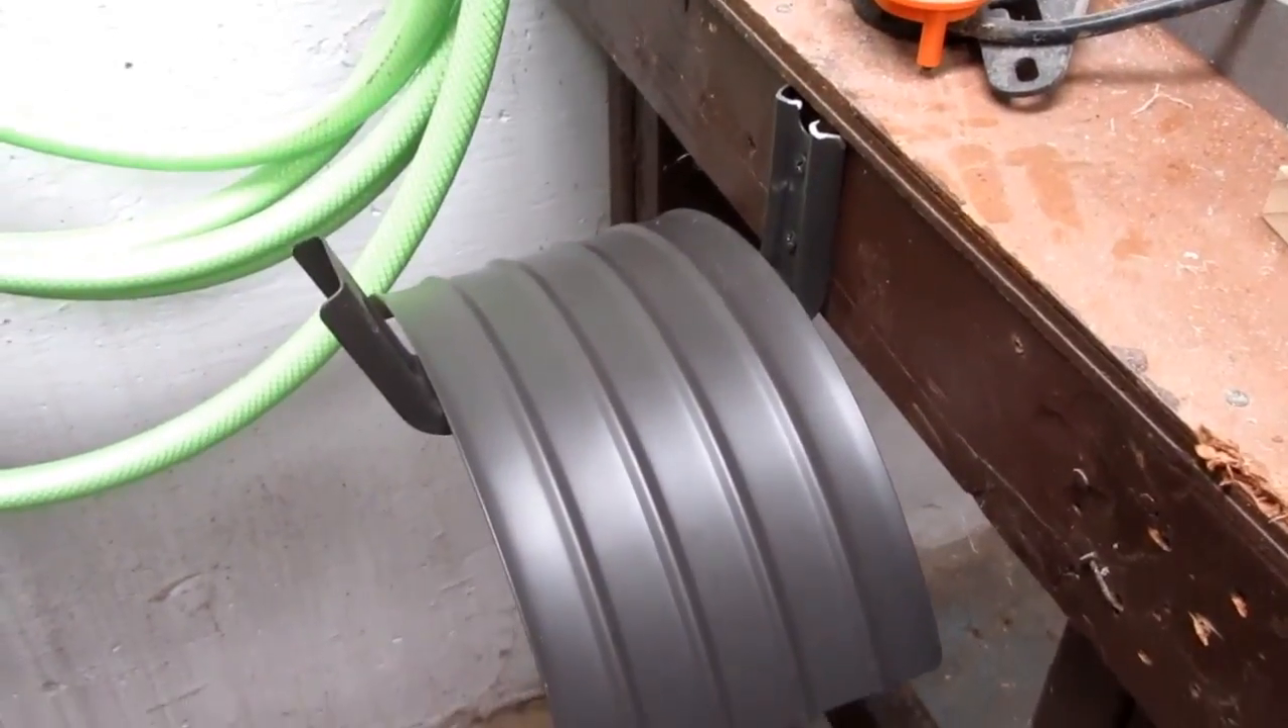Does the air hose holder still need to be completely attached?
No.